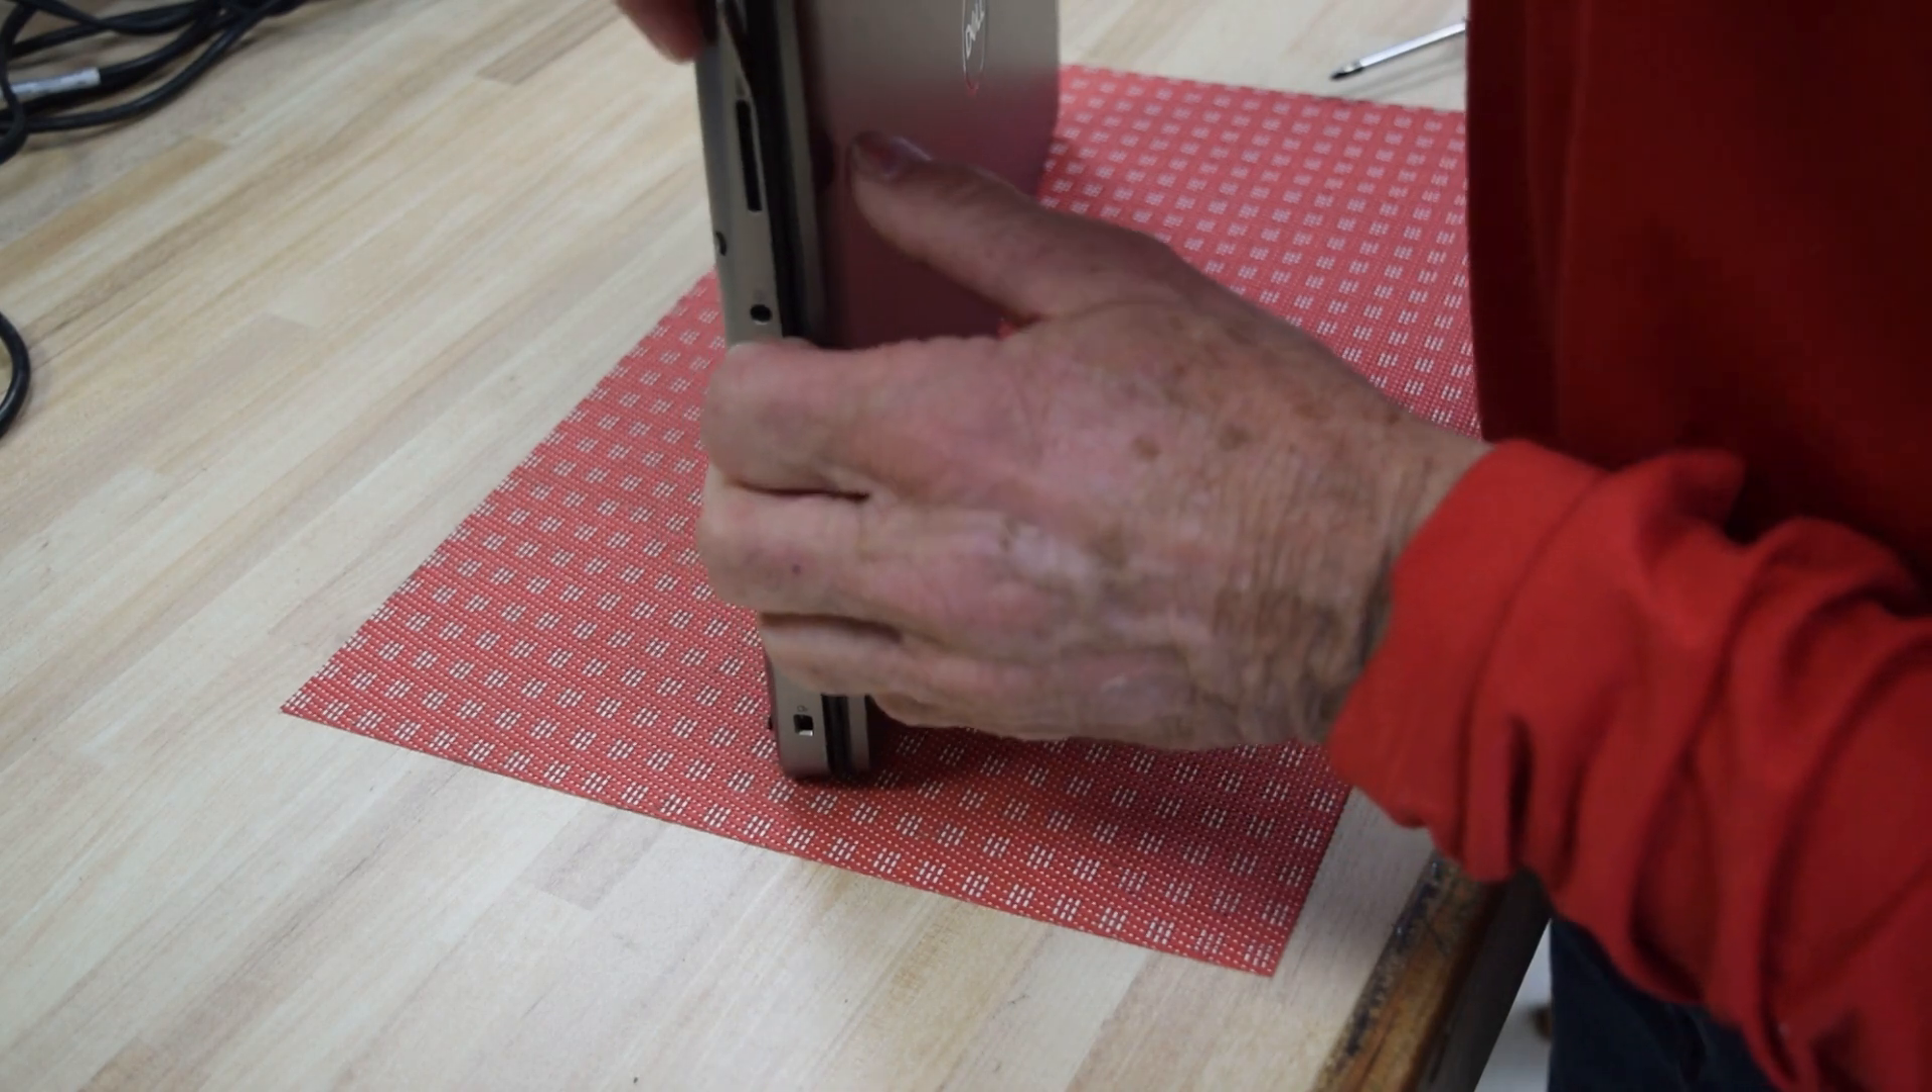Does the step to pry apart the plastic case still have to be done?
Yes.